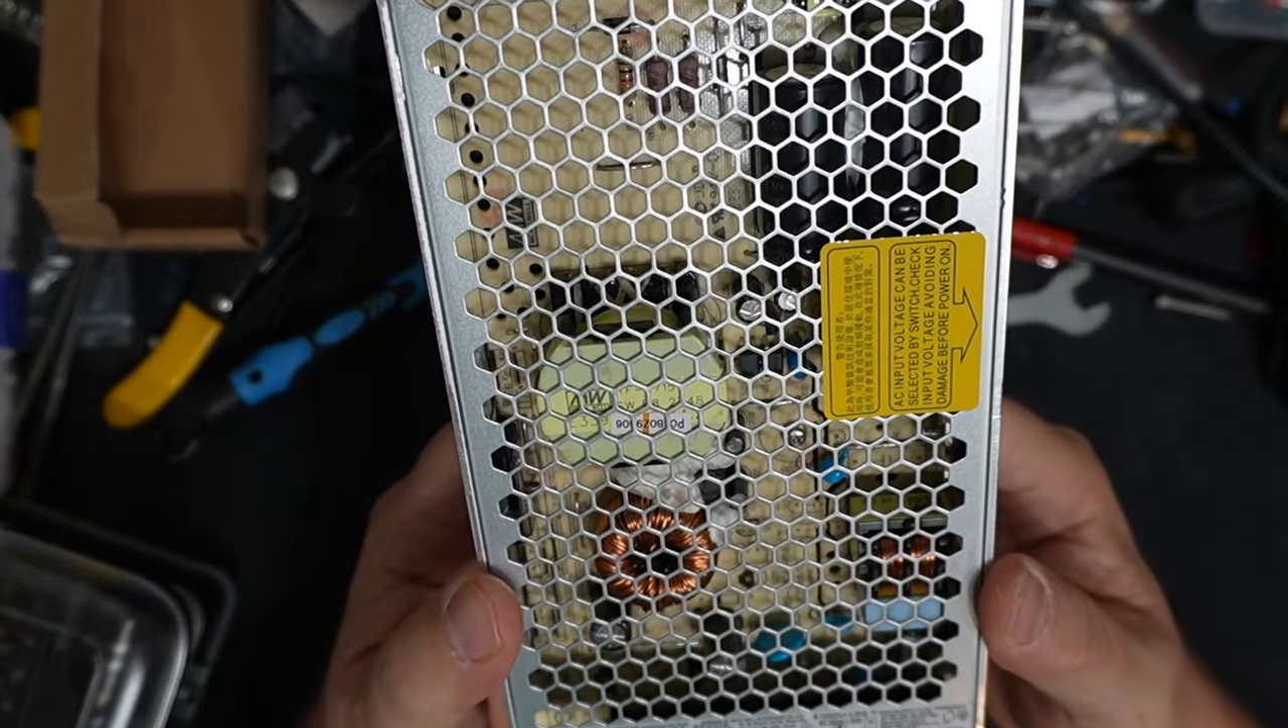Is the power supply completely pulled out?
Yes.